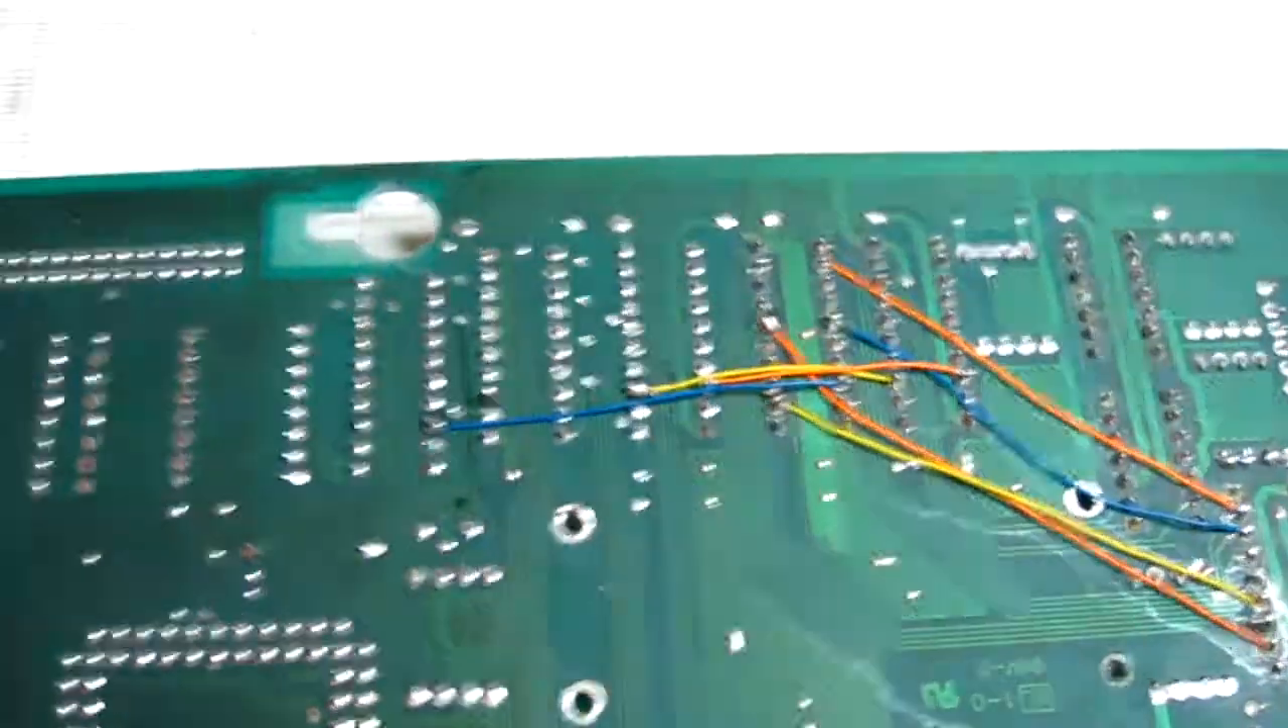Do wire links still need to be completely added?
No.